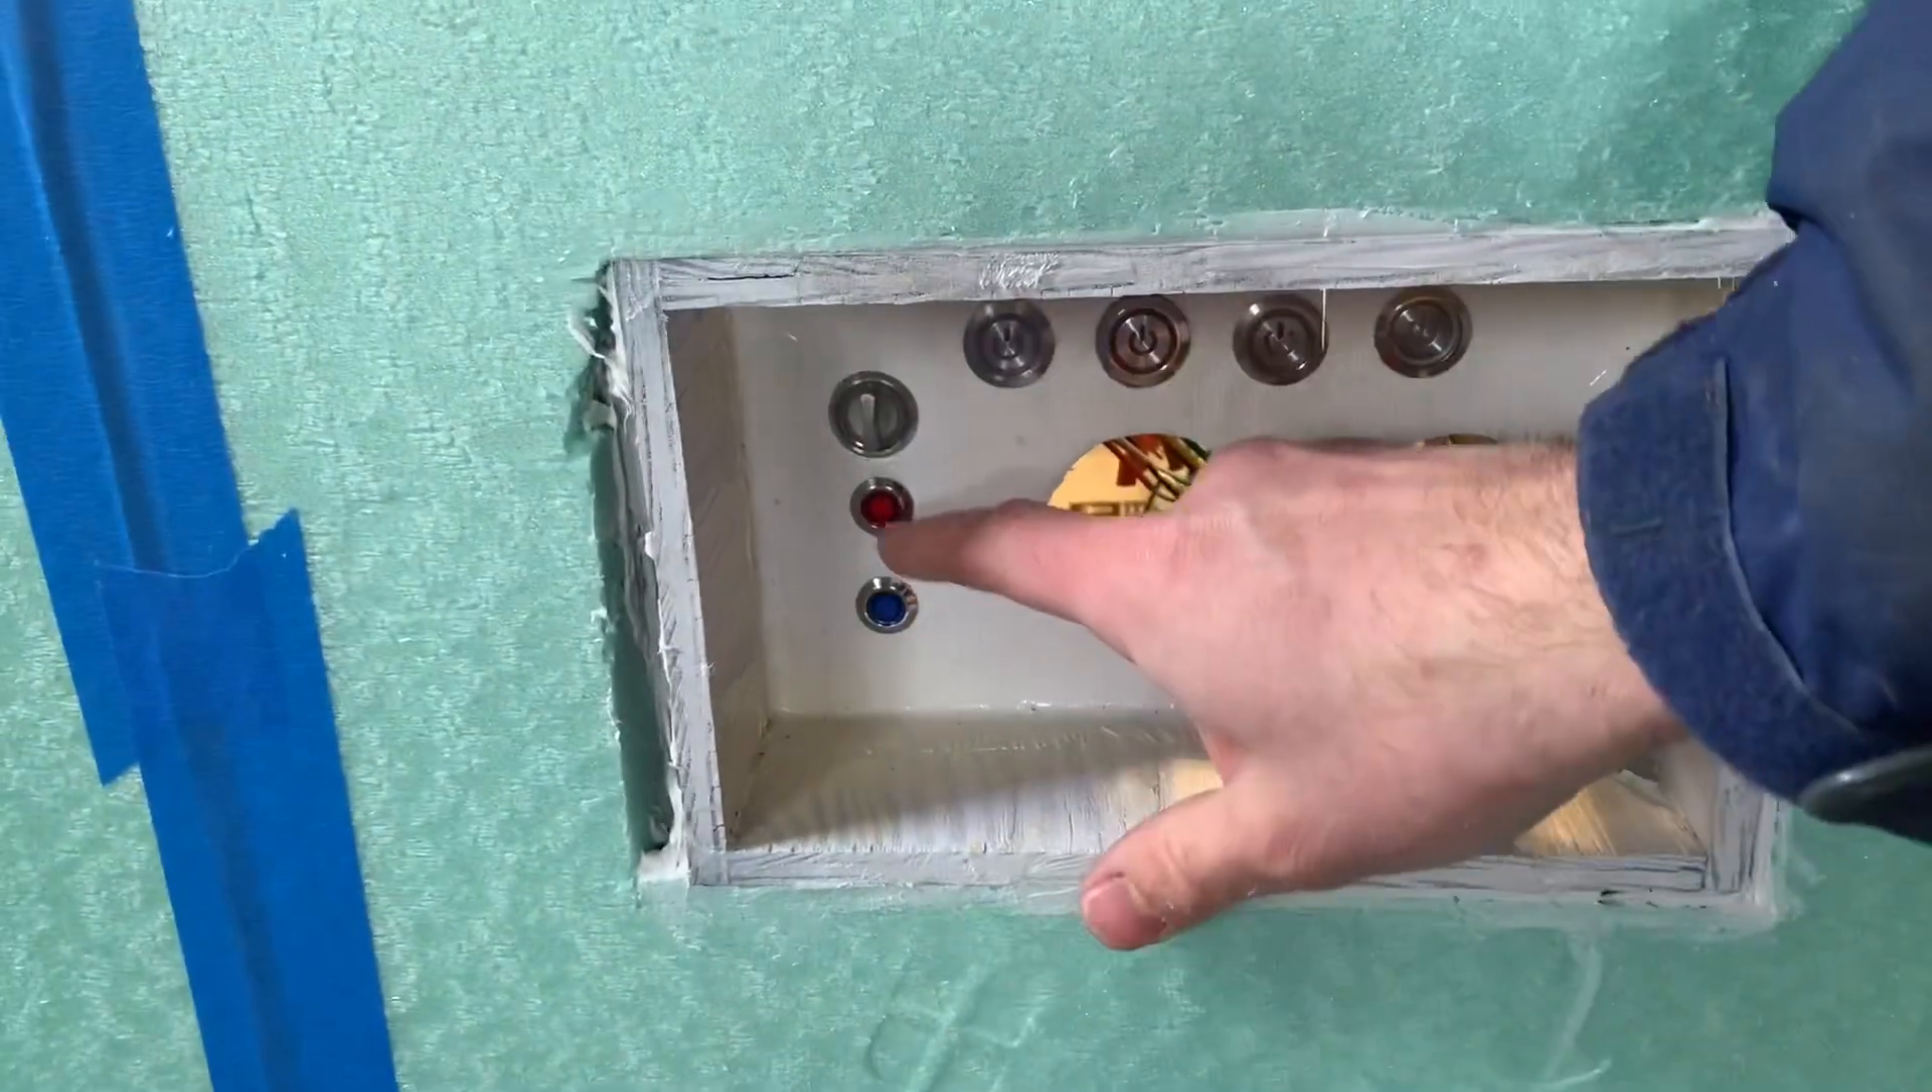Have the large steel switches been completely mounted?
Yes.